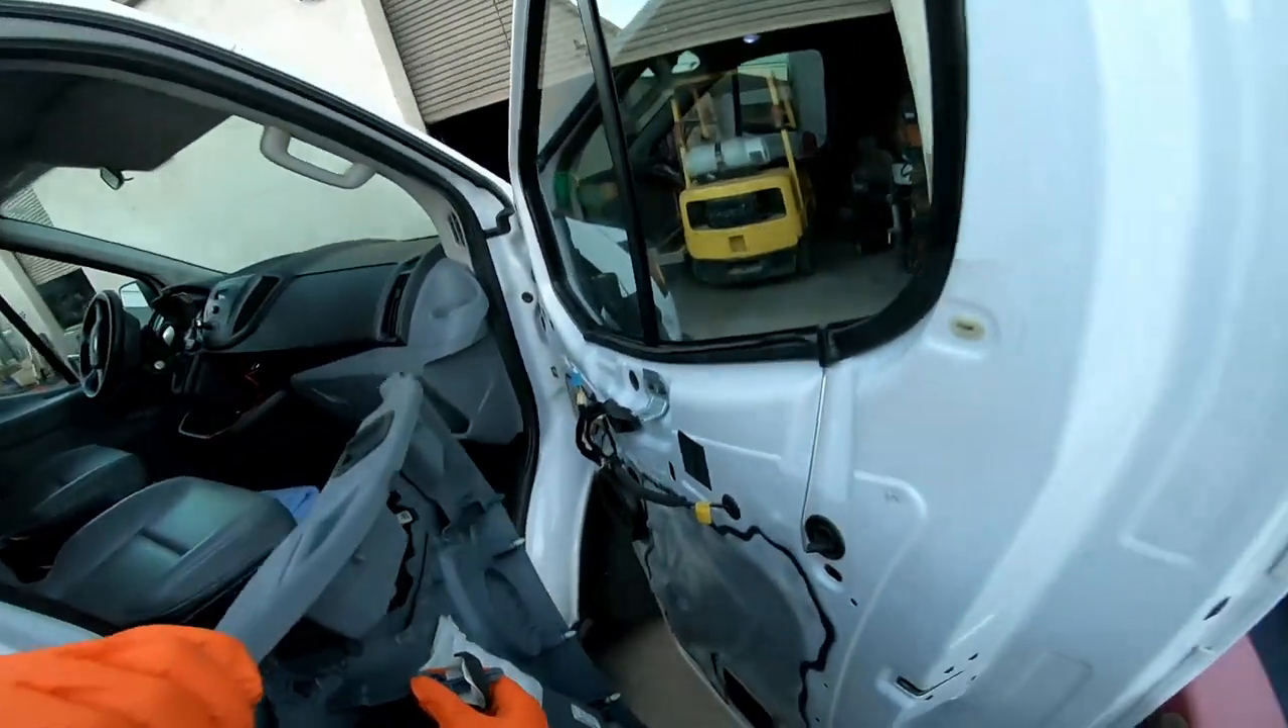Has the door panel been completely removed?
Yes.